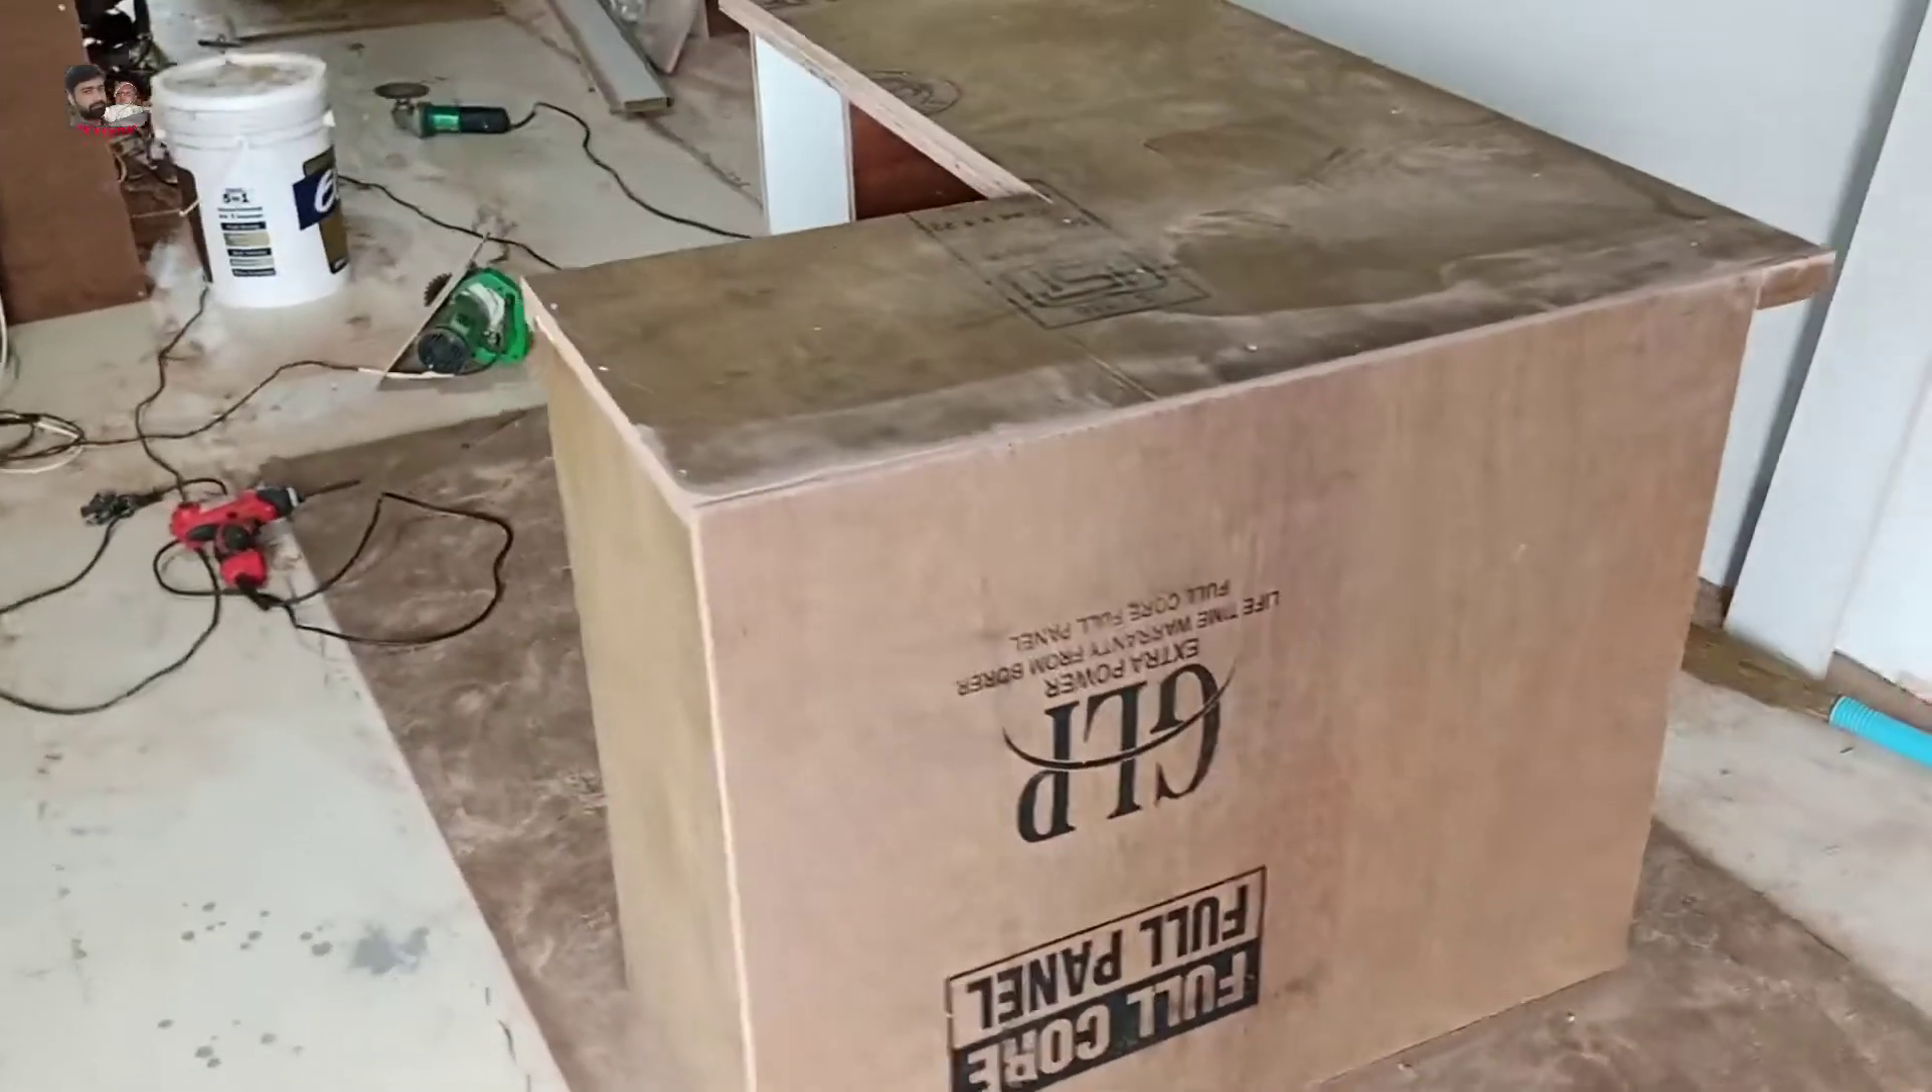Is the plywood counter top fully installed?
Yes.